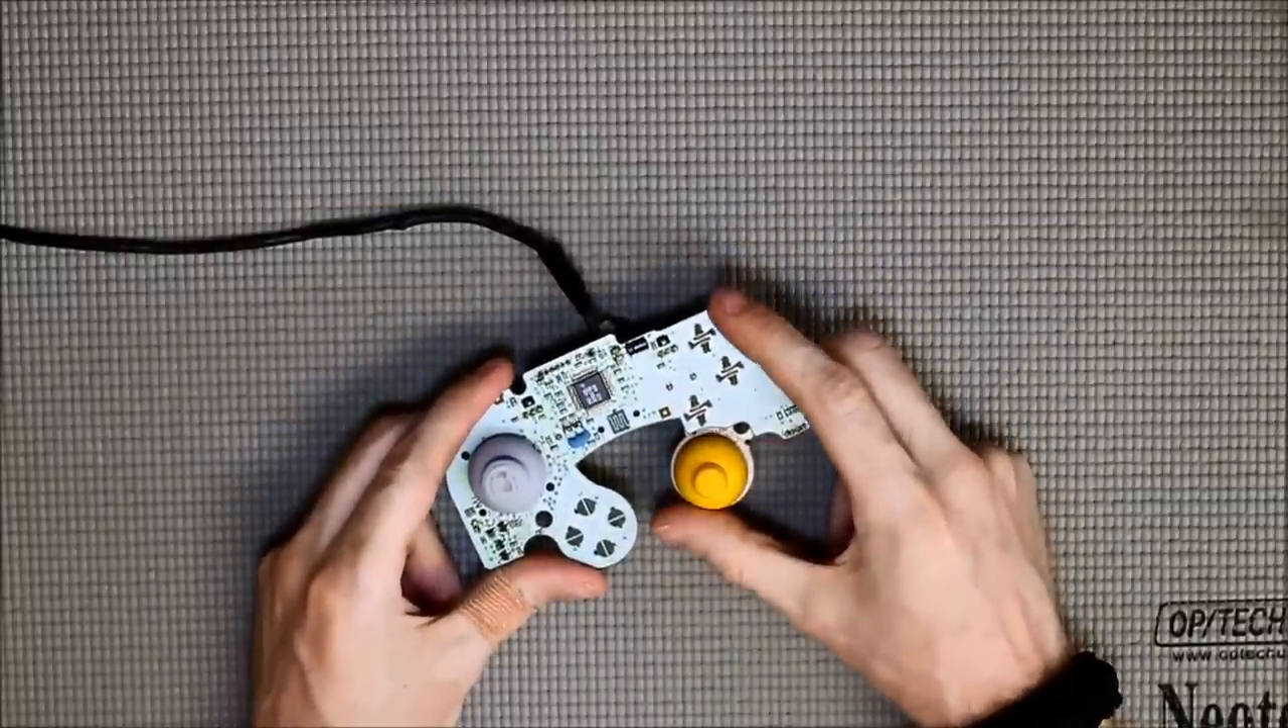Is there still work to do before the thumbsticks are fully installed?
No.